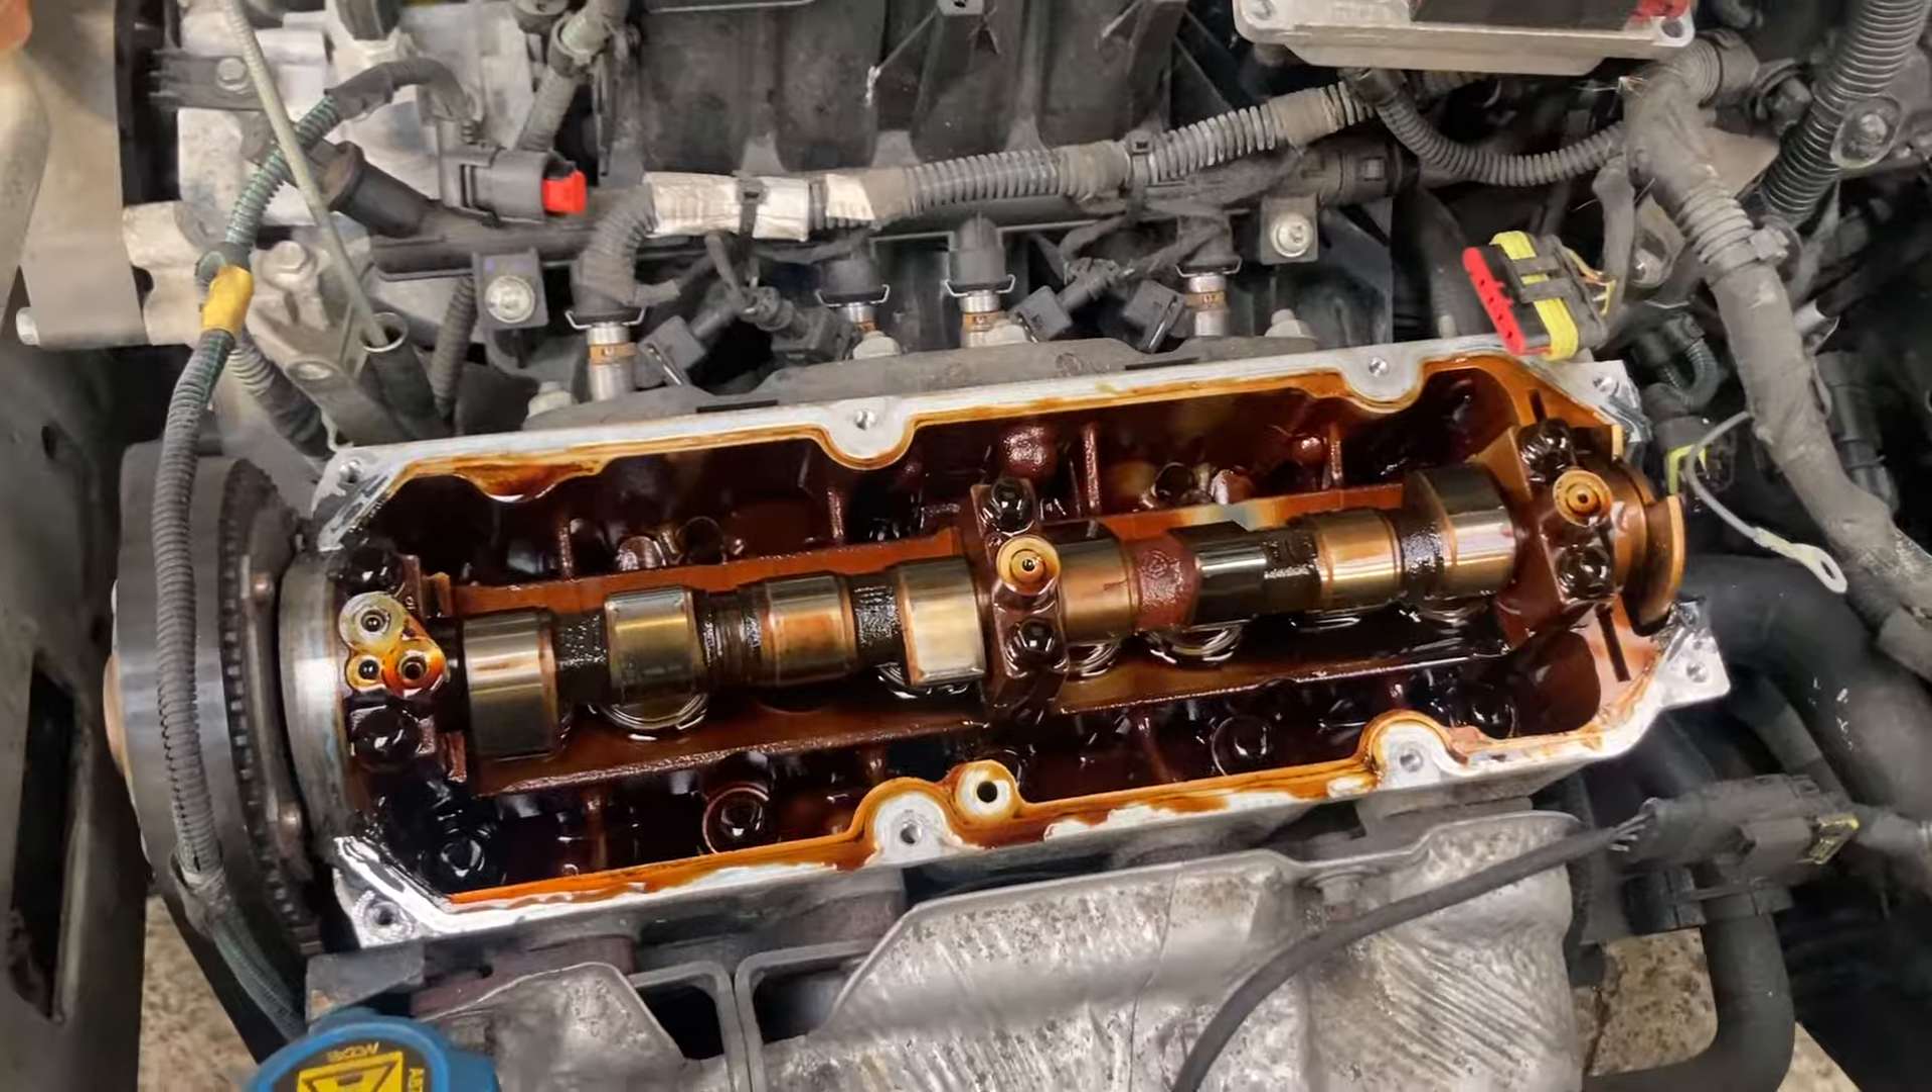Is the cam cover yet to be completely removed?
No.